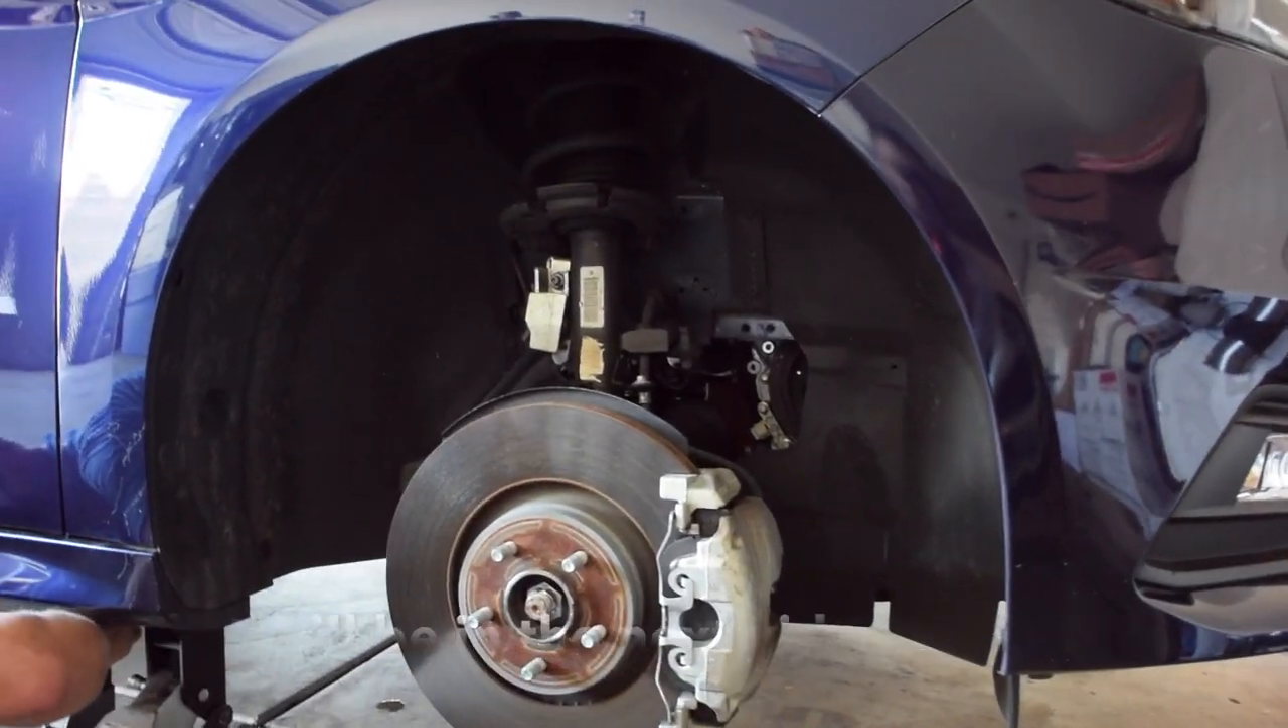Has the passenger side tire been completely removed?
Yes.